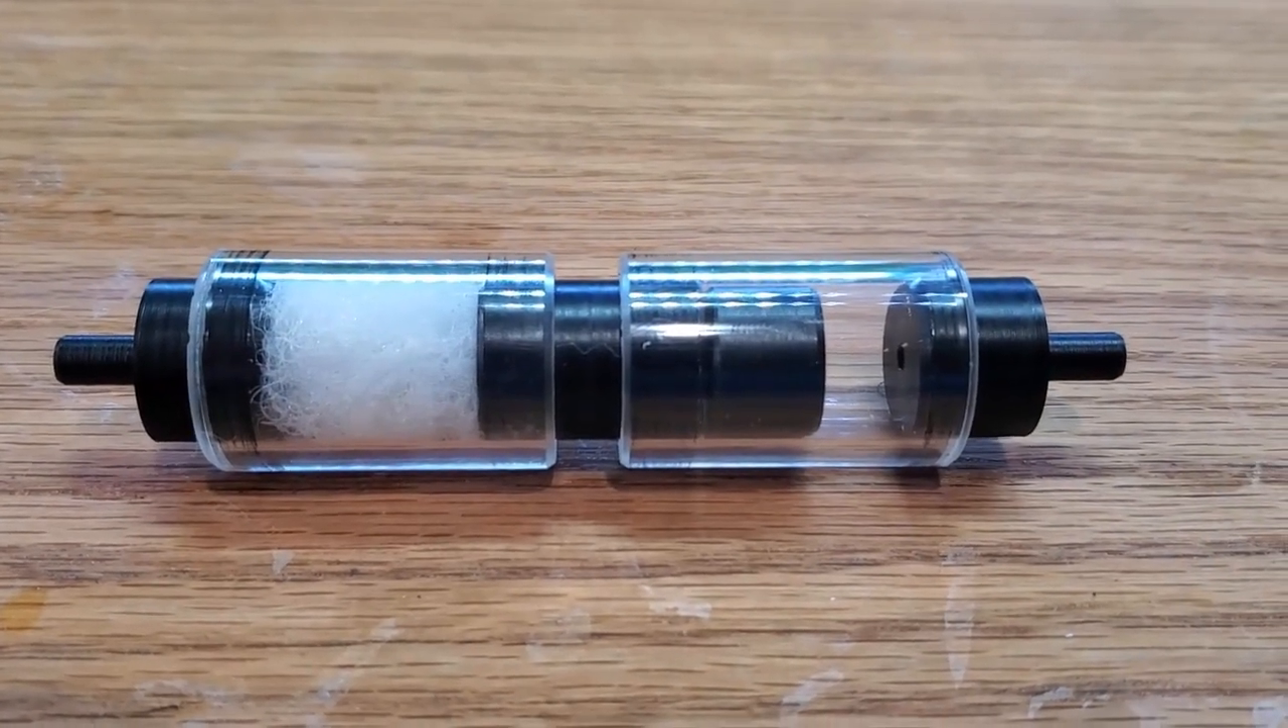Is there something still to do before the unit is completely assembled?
No.